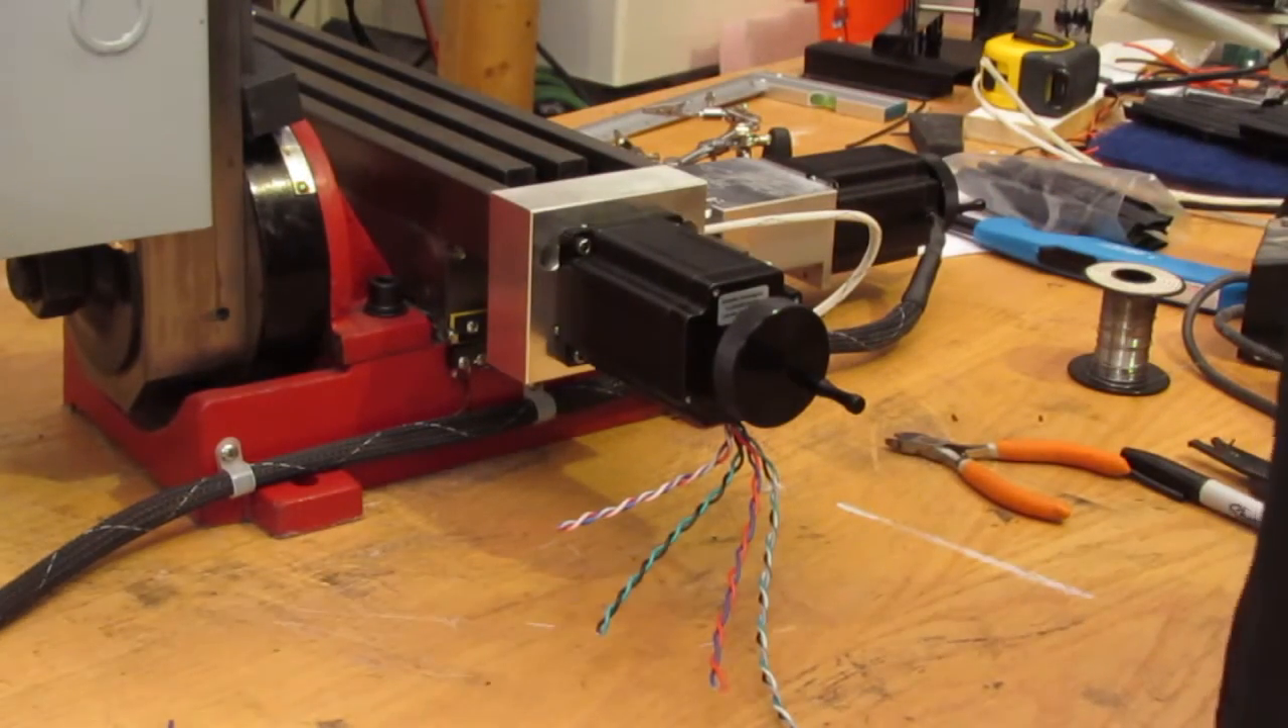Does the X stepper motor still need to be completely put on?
No.